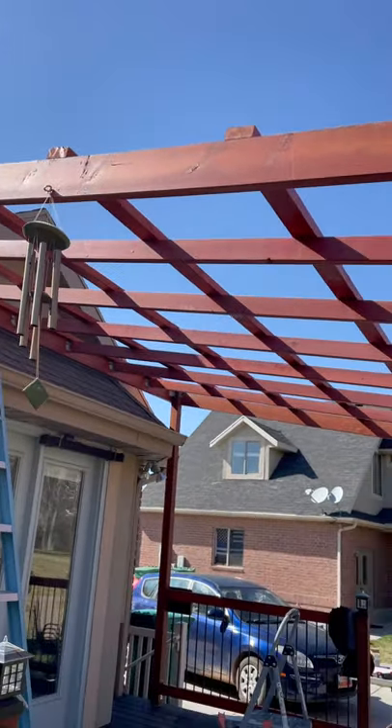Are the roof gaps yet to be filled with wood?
Yes.